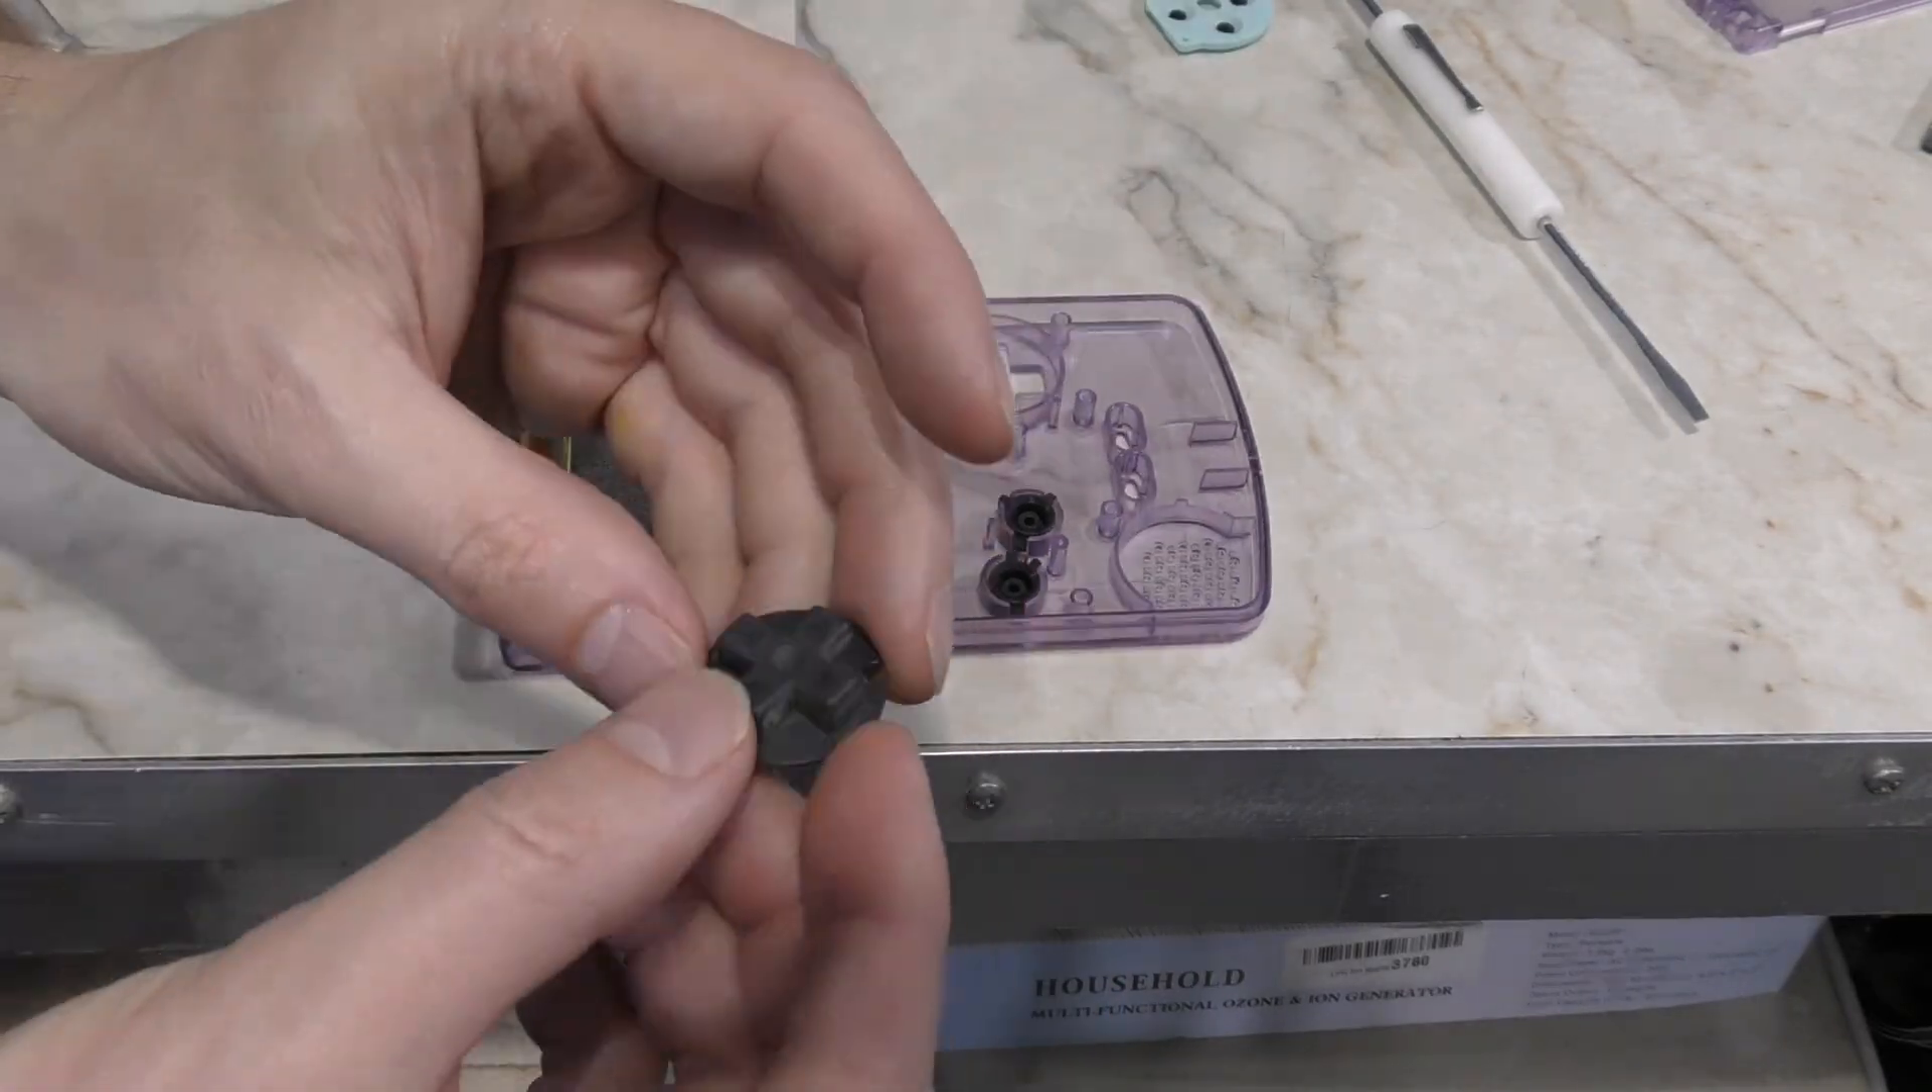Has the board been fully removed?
Yes.